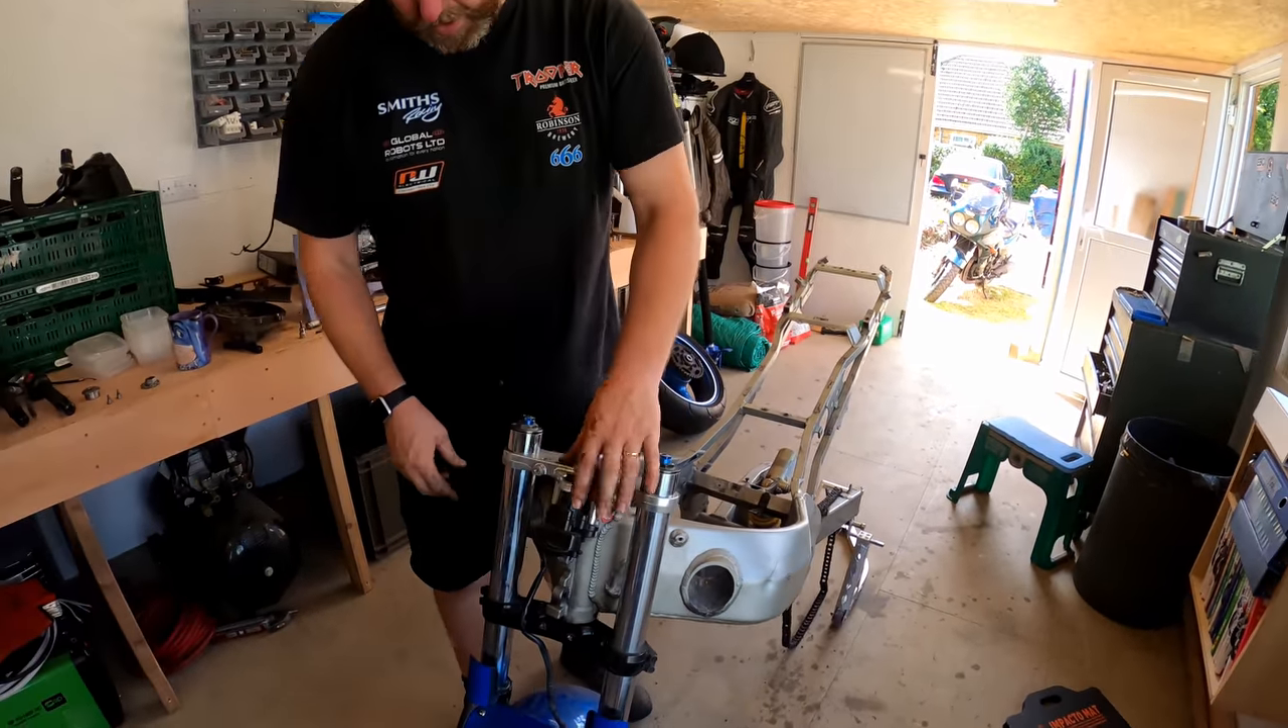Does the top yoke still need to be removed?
Yes.